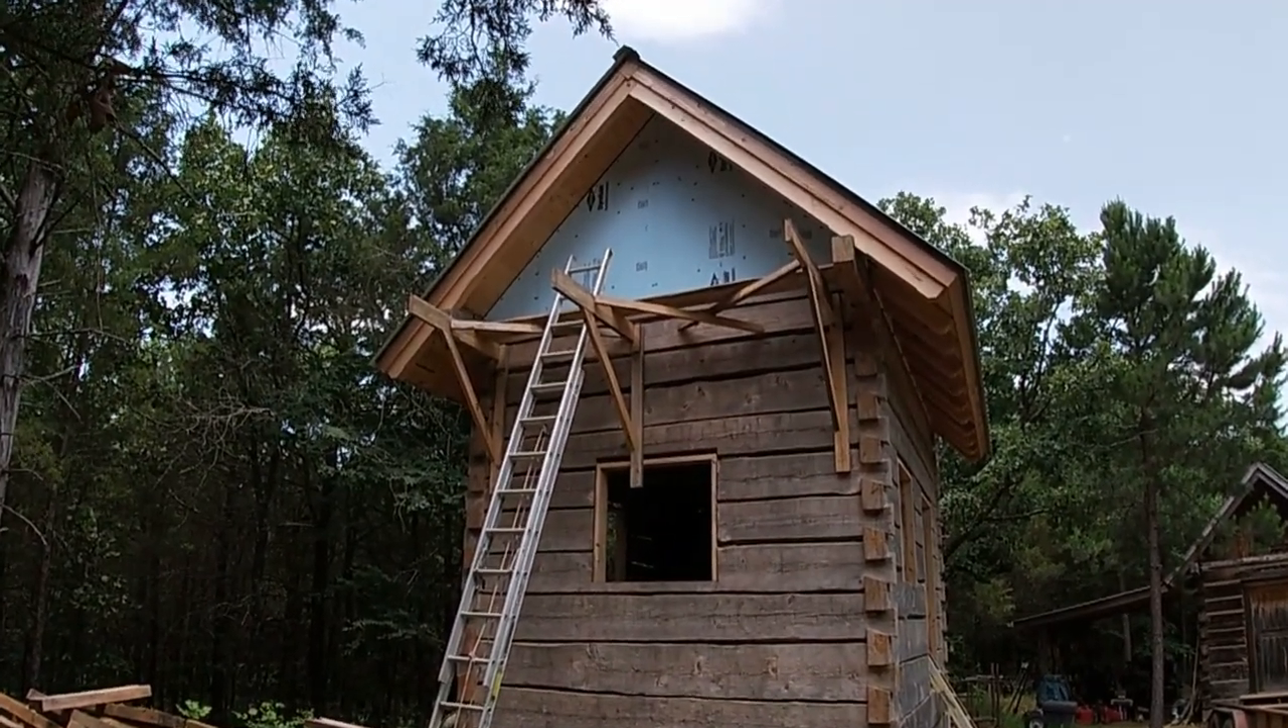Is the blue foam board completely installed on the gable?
Yes.